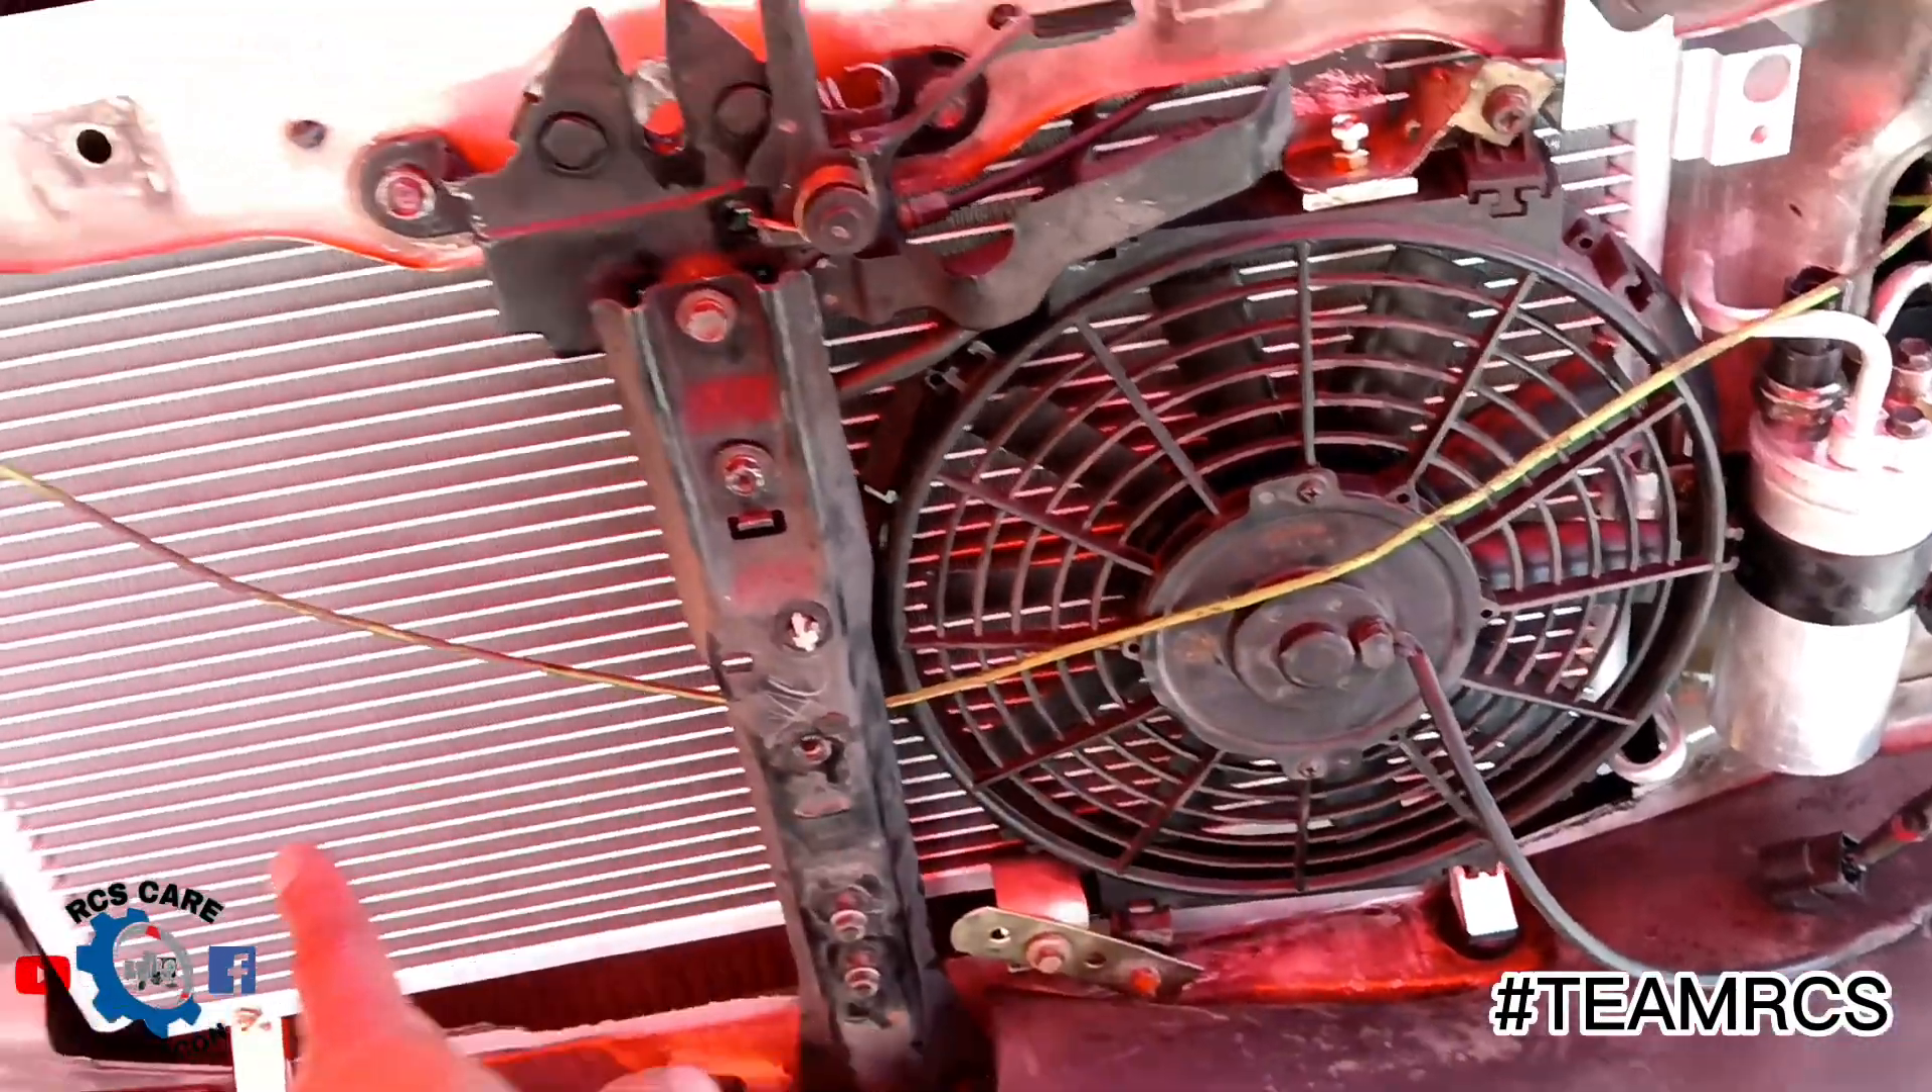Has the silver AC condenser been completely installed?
Yes.